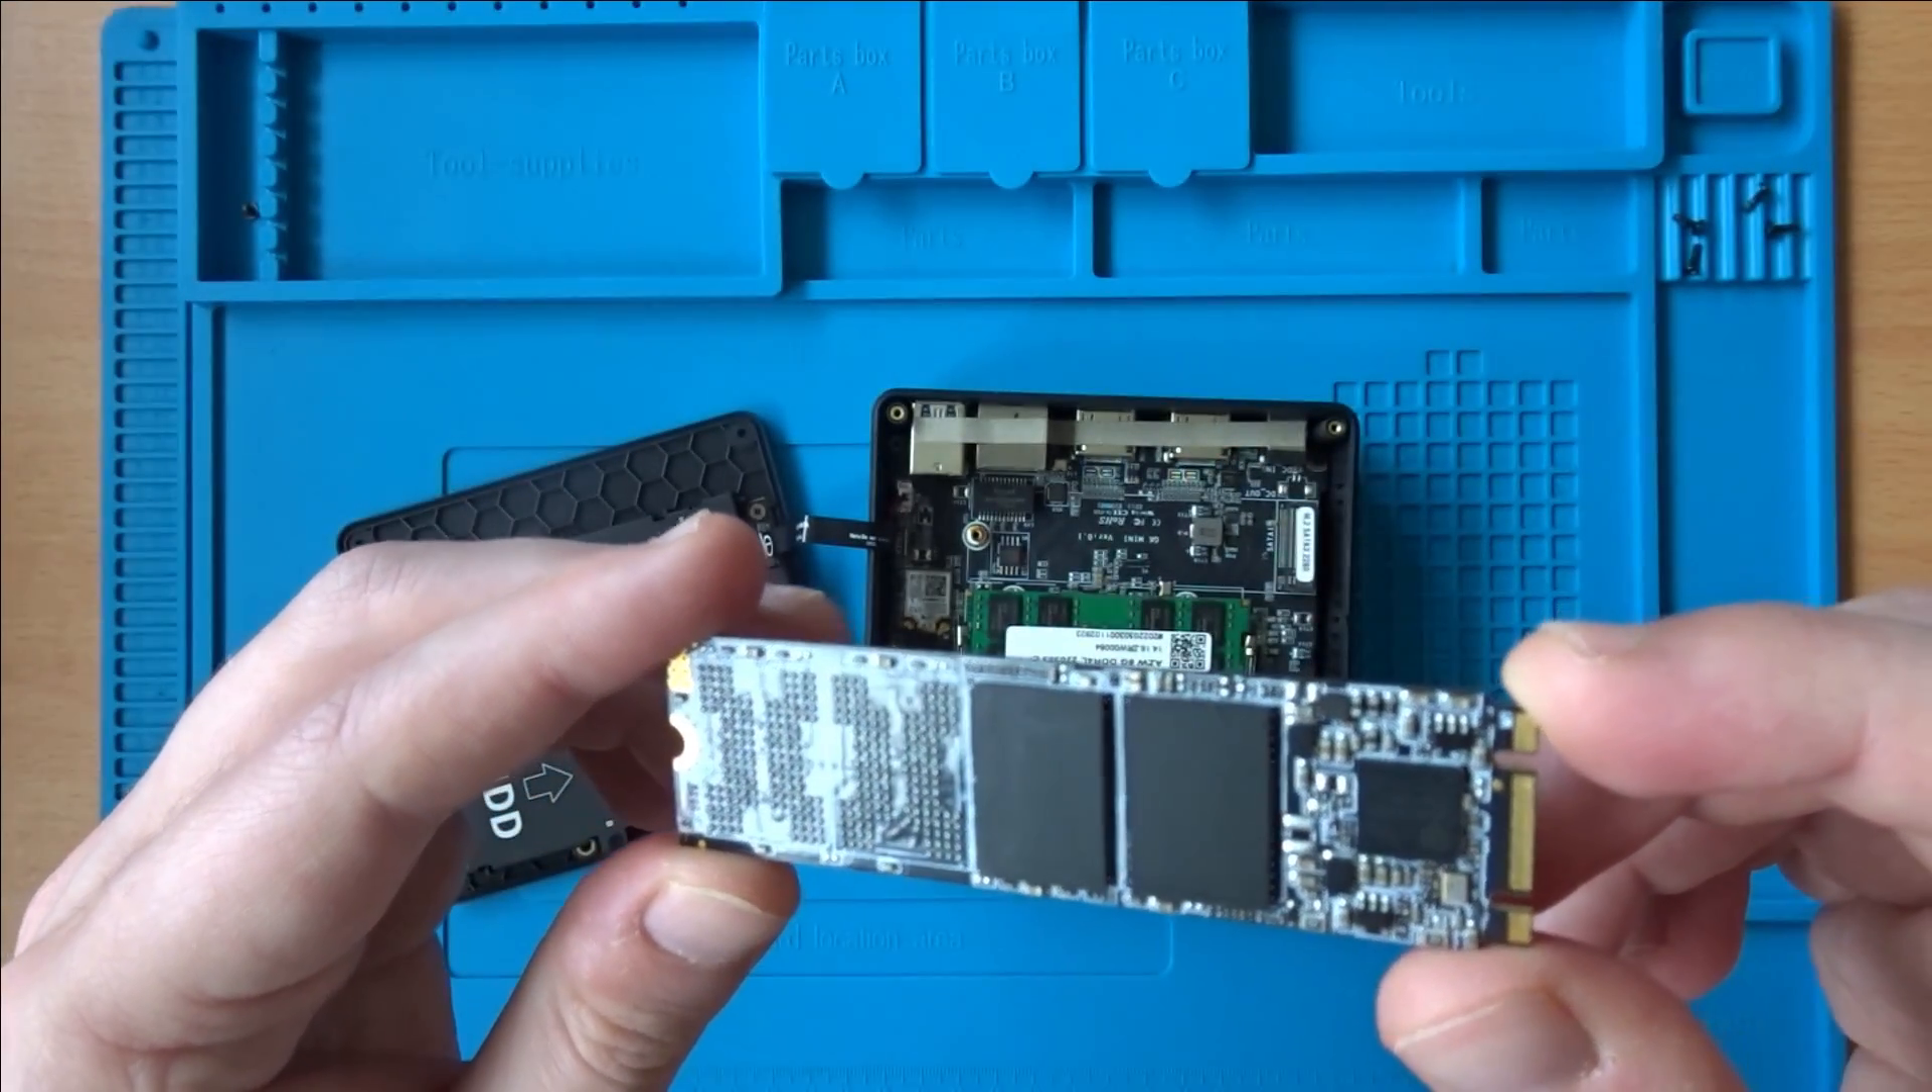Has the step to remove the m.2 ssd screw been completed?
Yes.